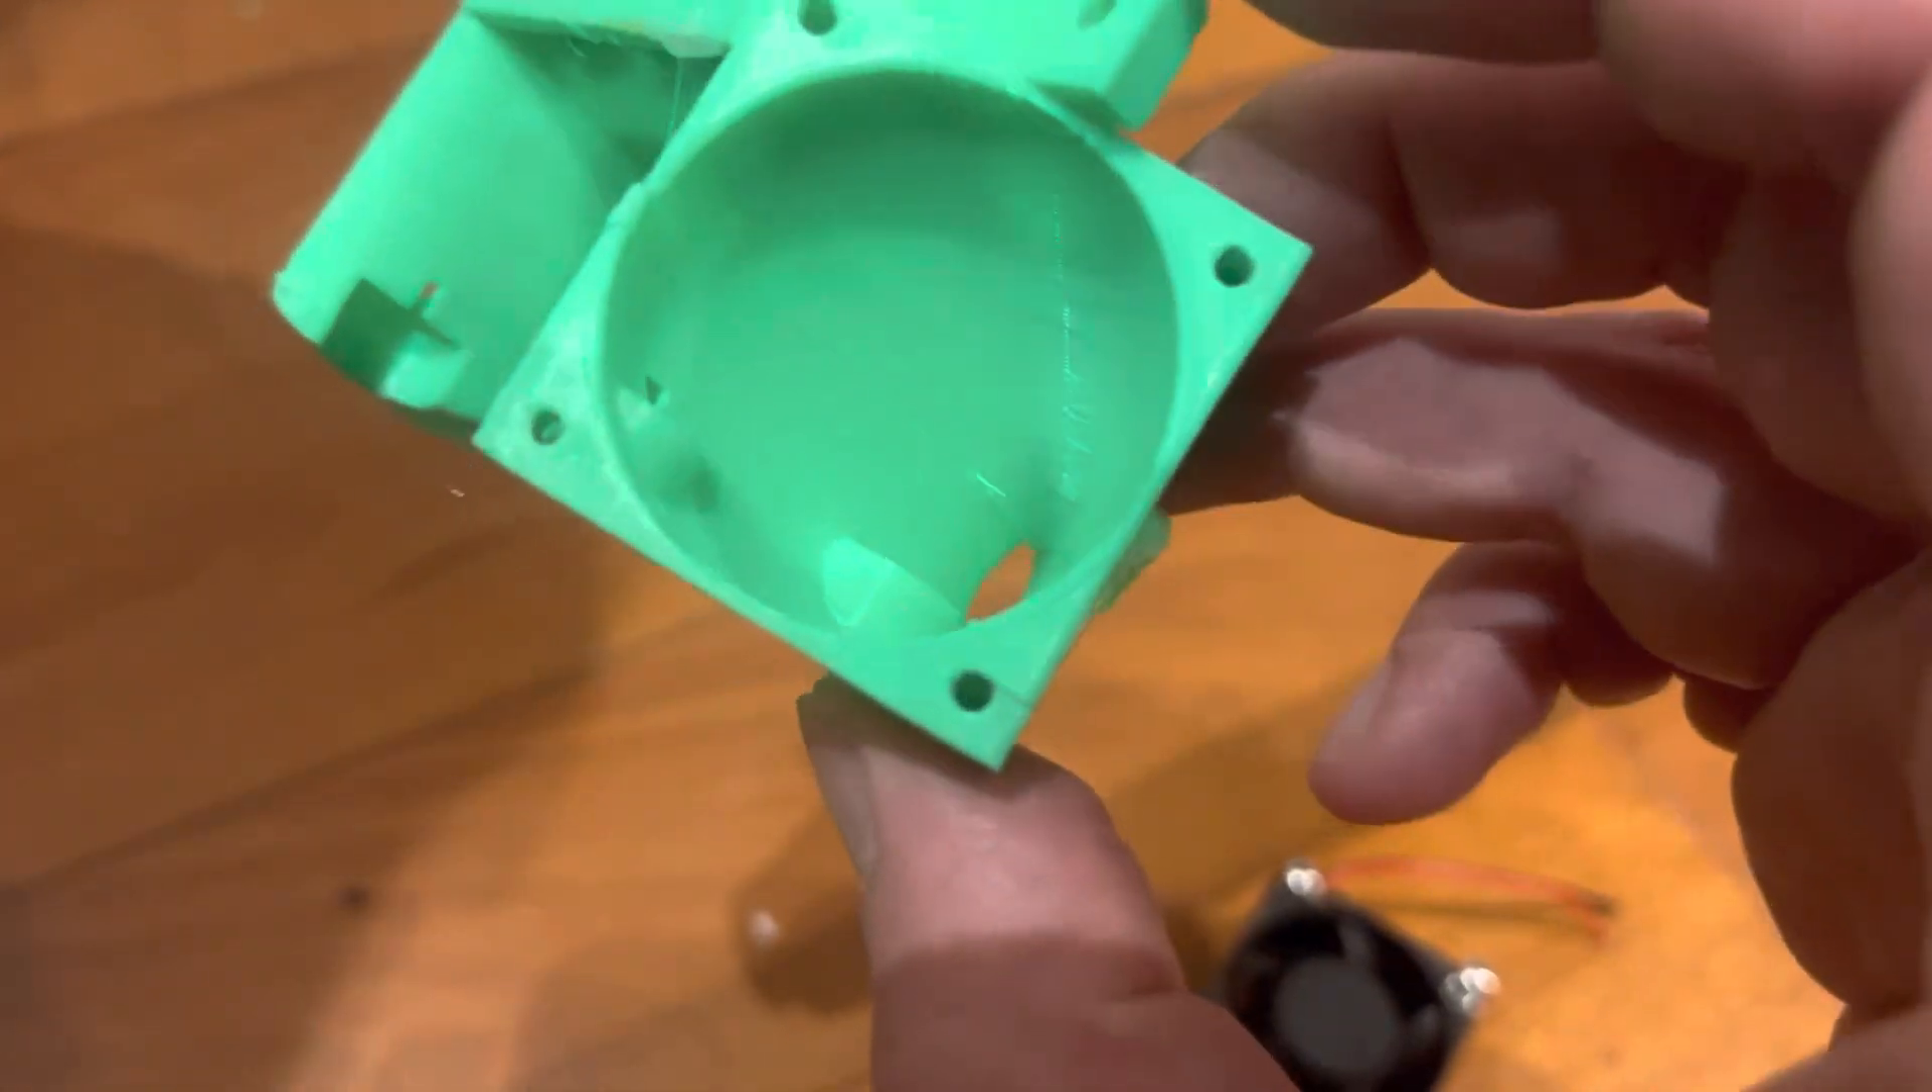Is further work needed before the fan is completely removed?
No.